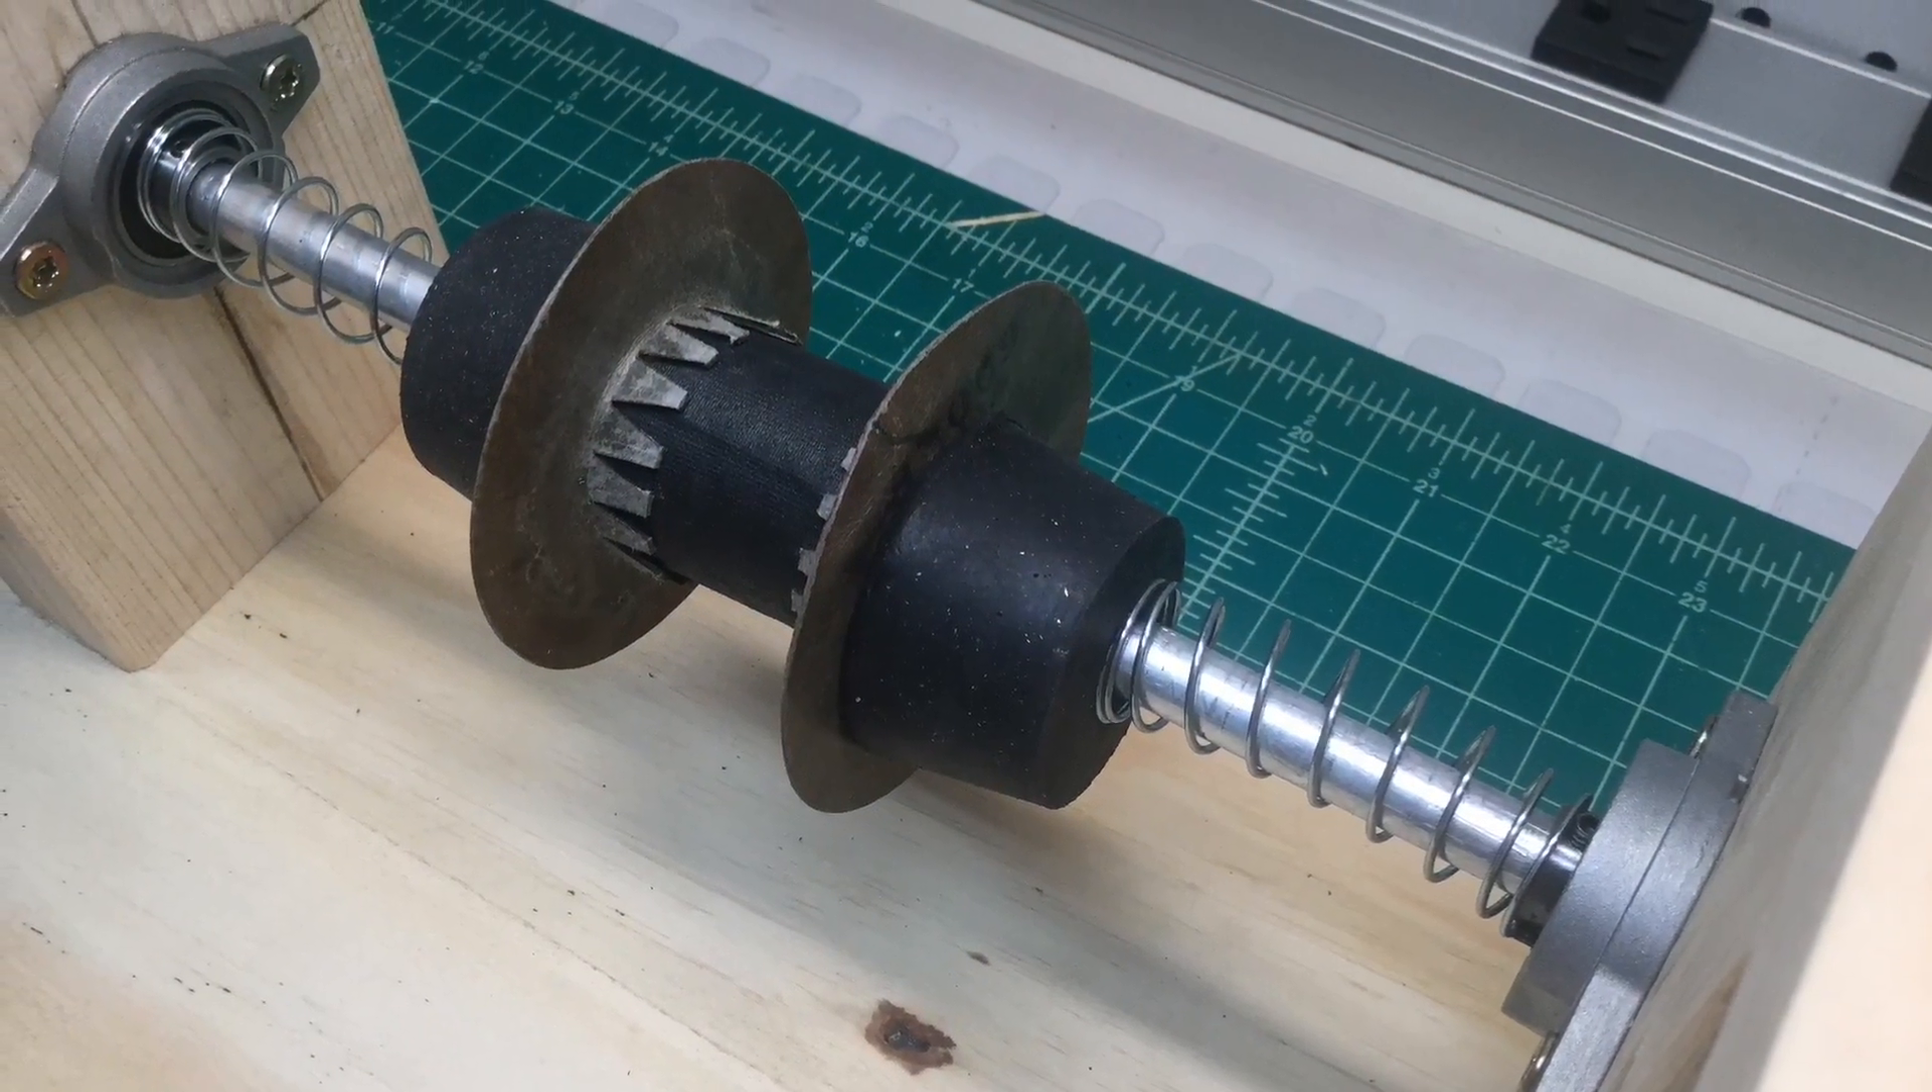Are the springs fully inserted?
Yes.